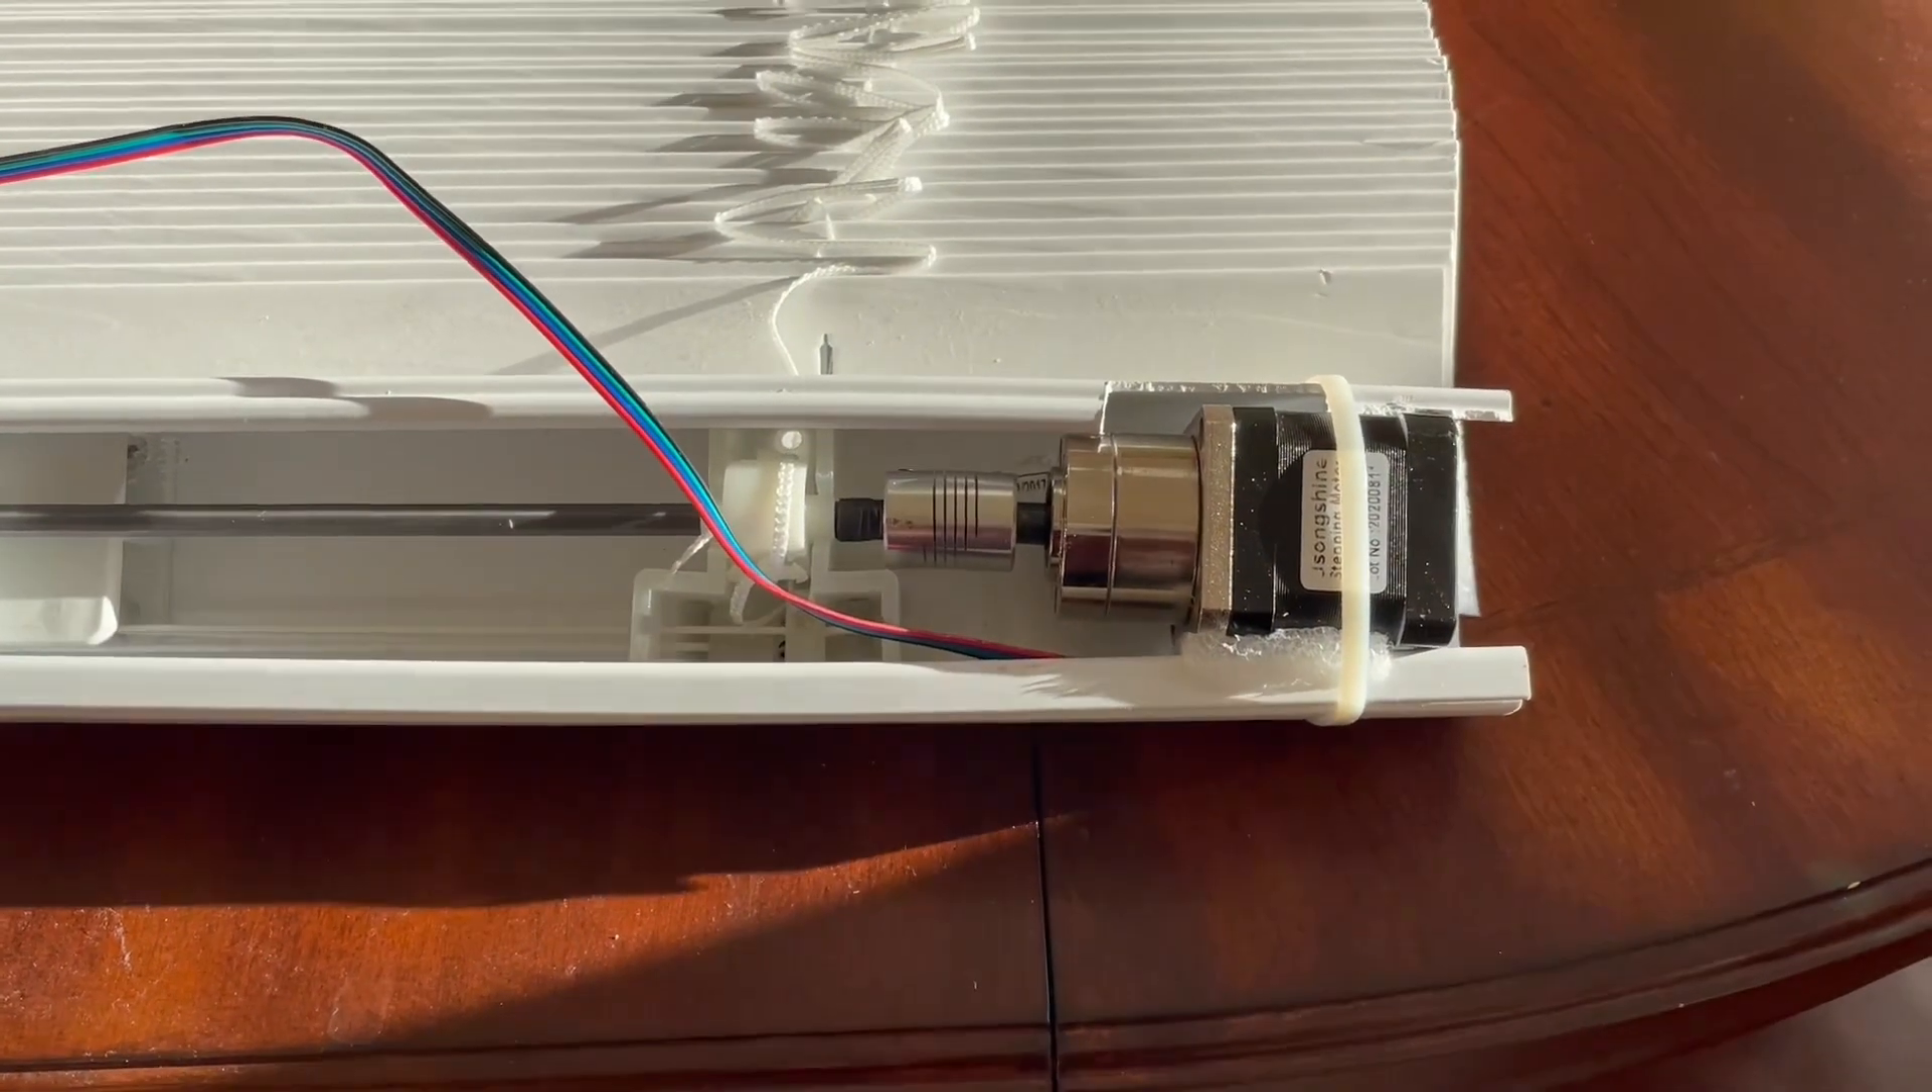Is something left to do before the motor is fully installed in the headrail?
No.